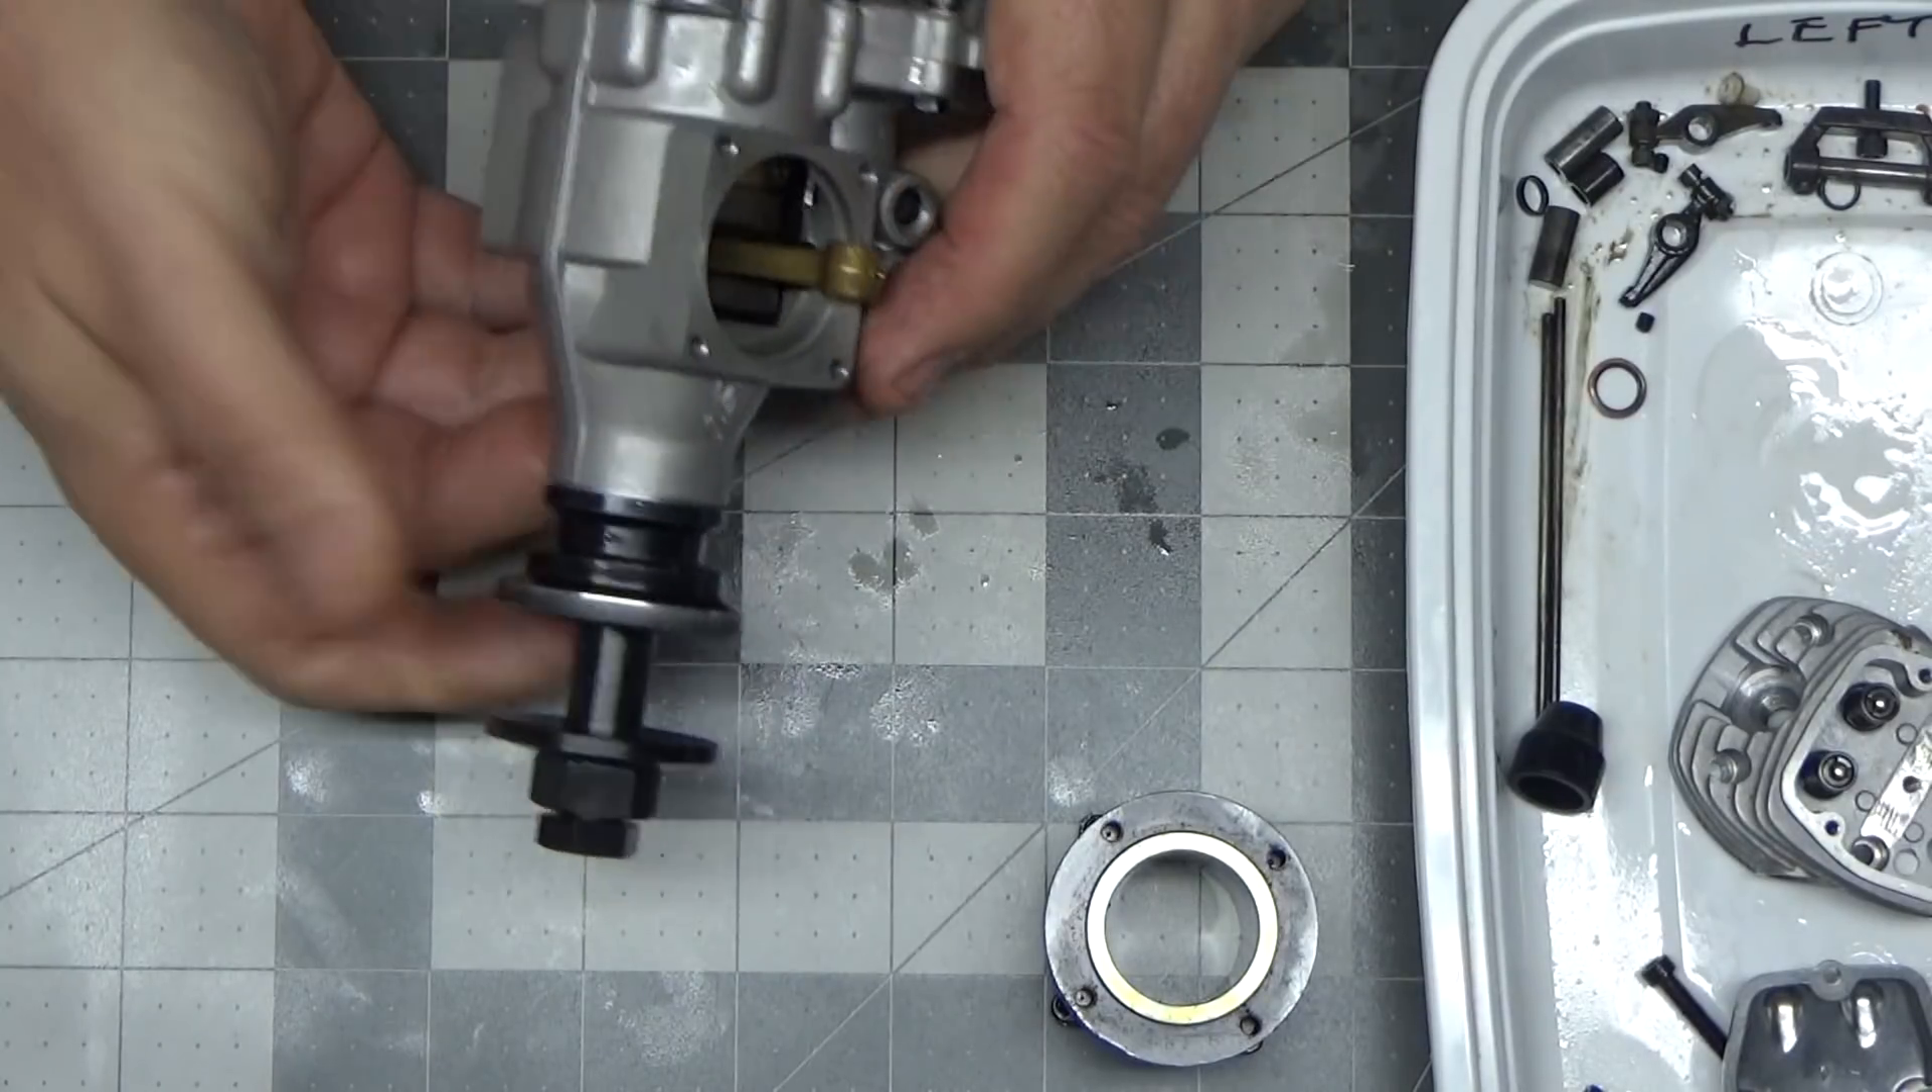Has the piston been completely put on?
No.